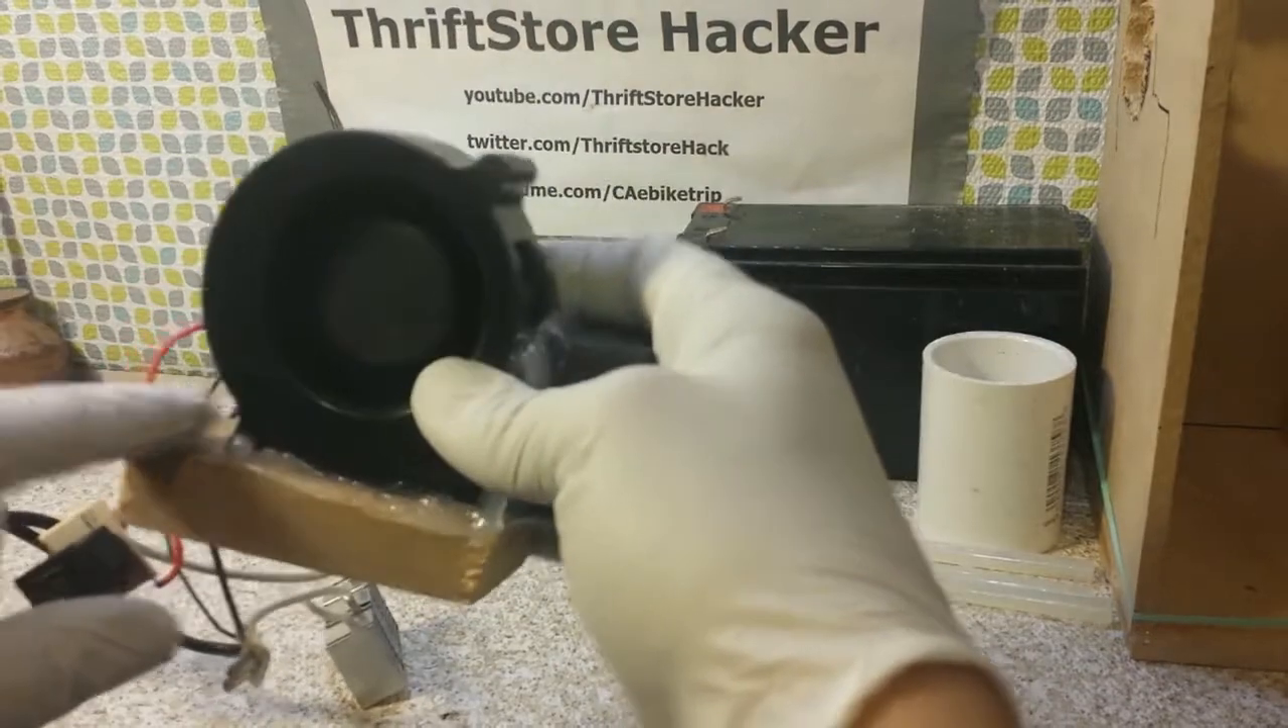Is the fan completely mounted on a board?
Yes.